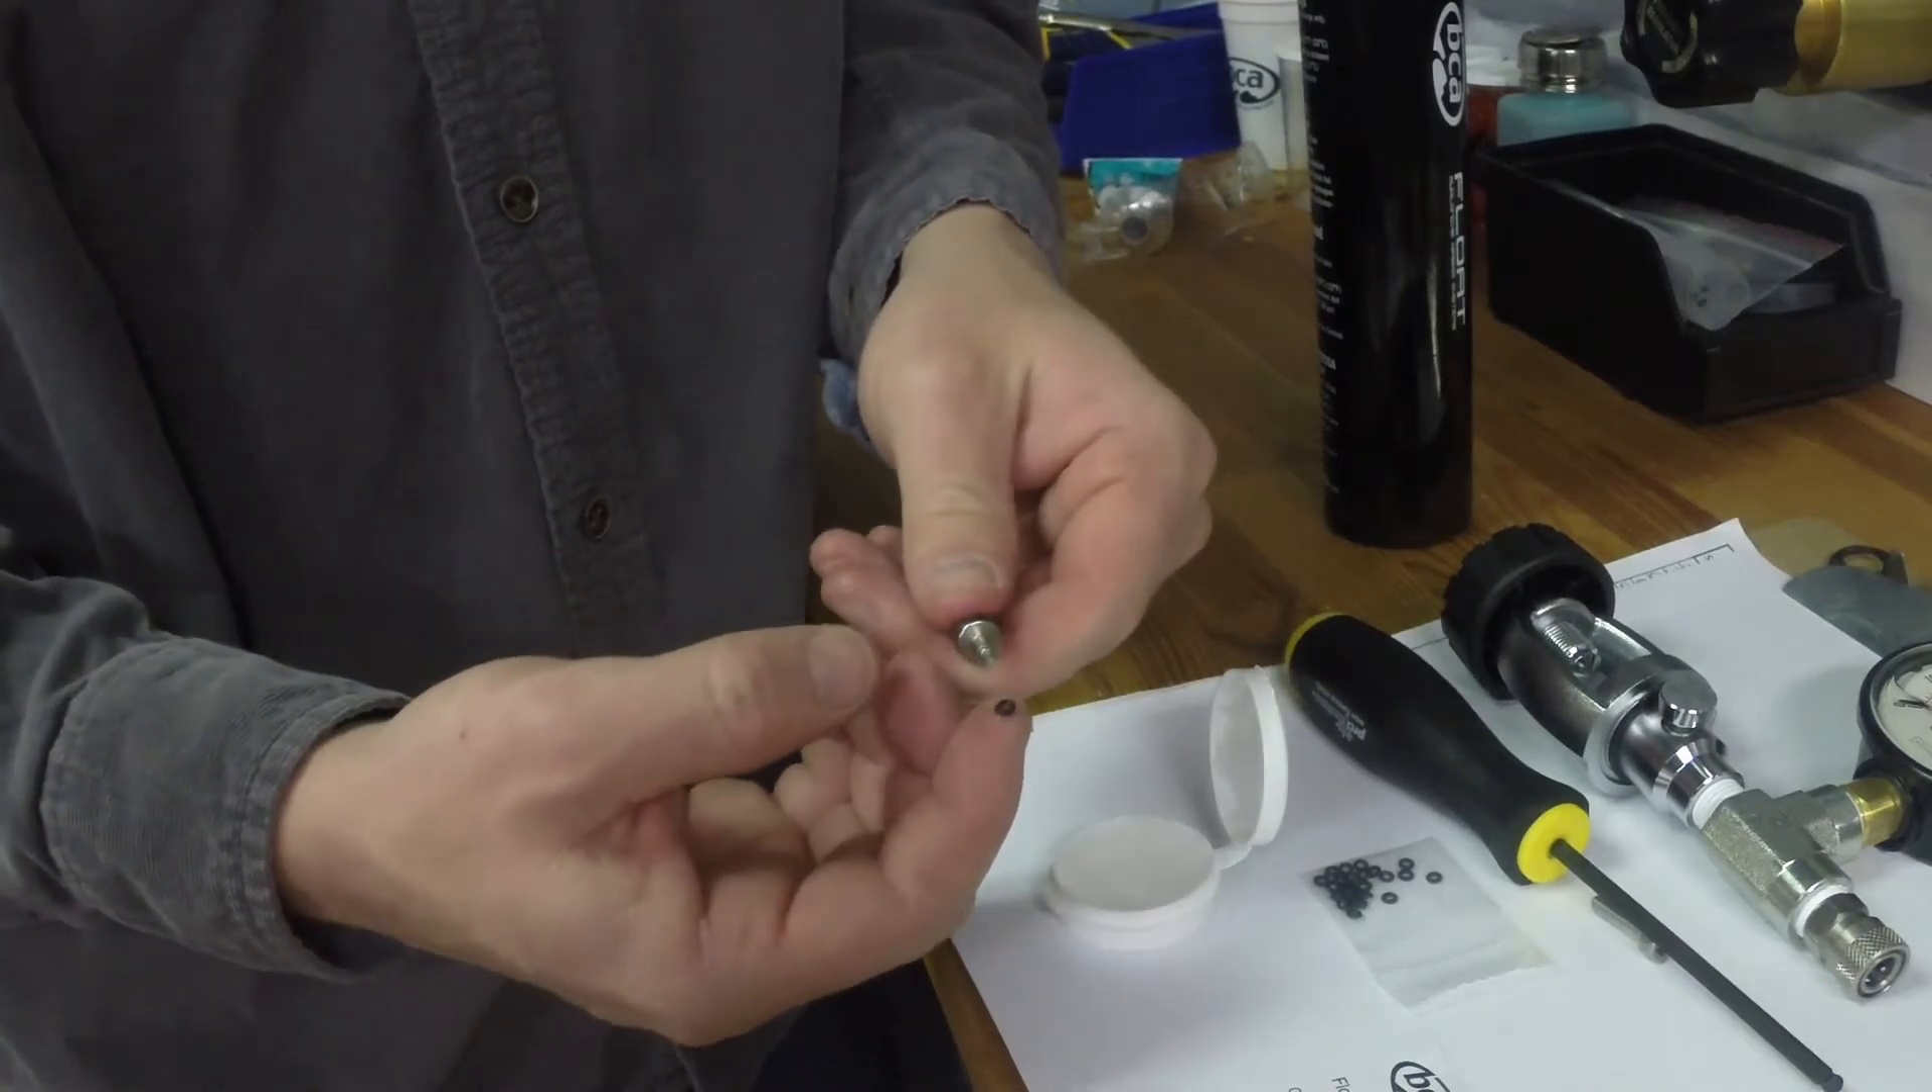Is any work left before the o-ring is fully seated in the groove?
Yes.